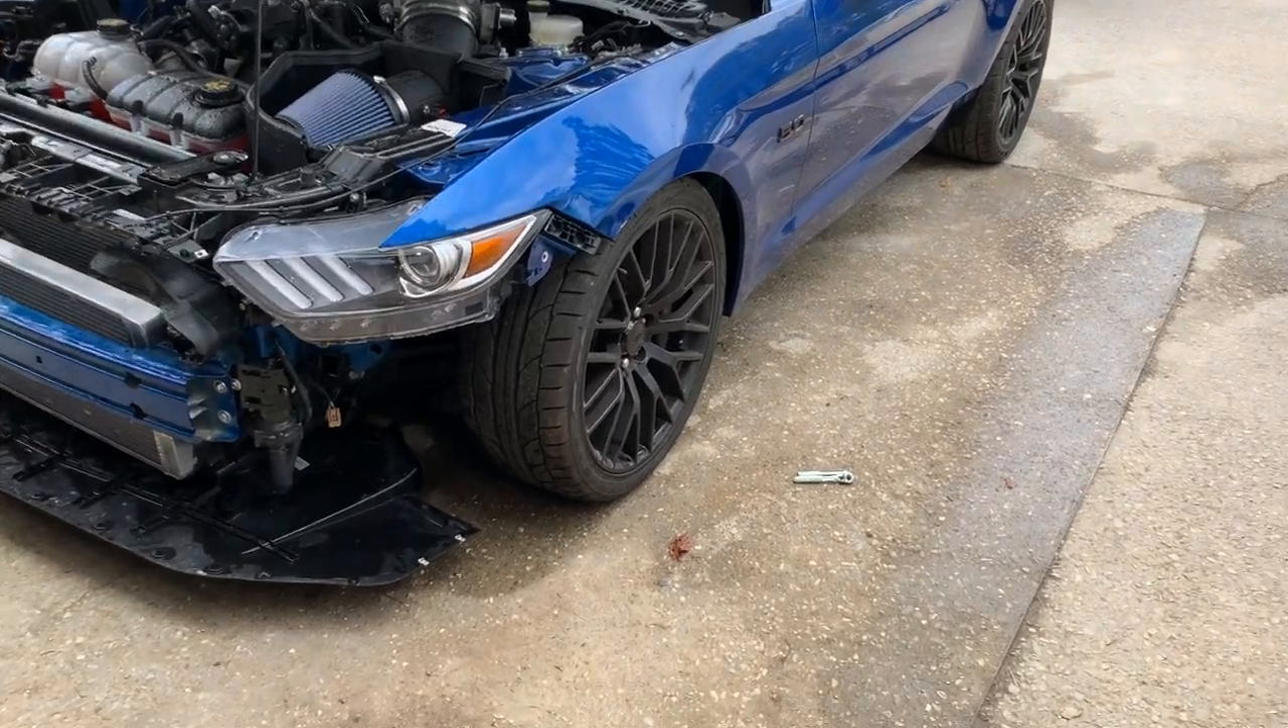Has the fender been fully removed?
No.